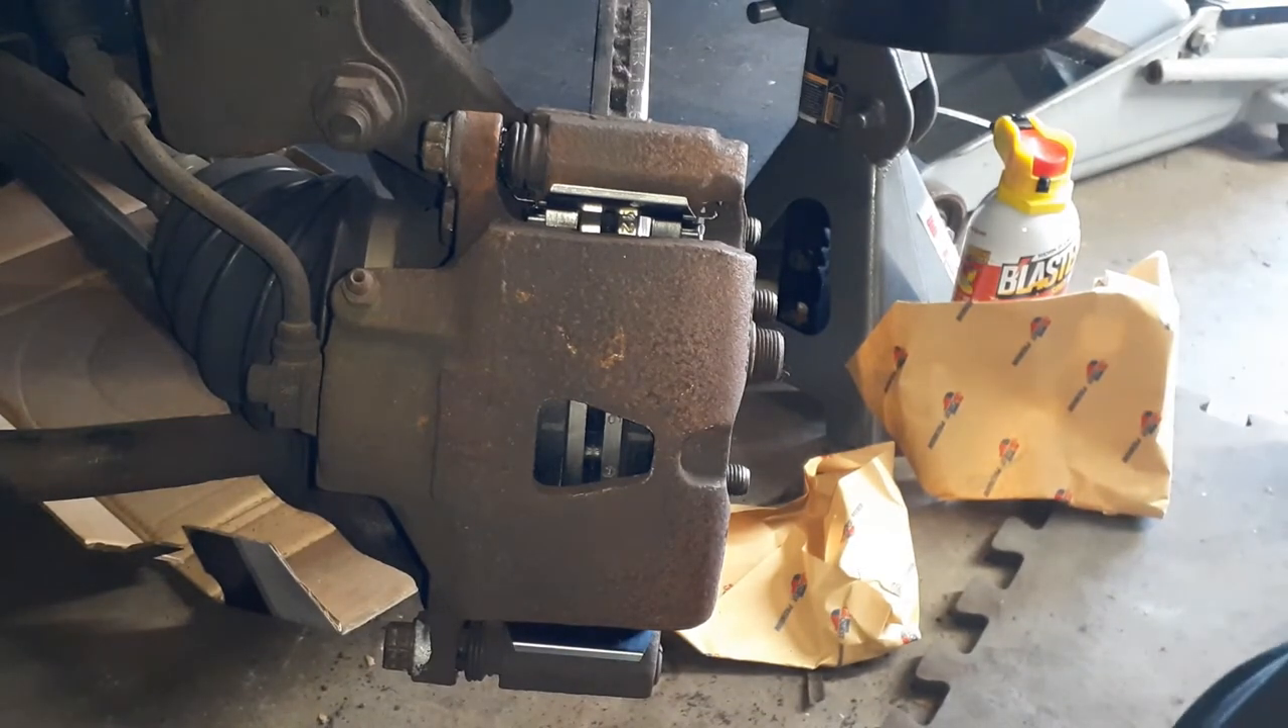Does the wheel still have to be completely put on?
Yes.